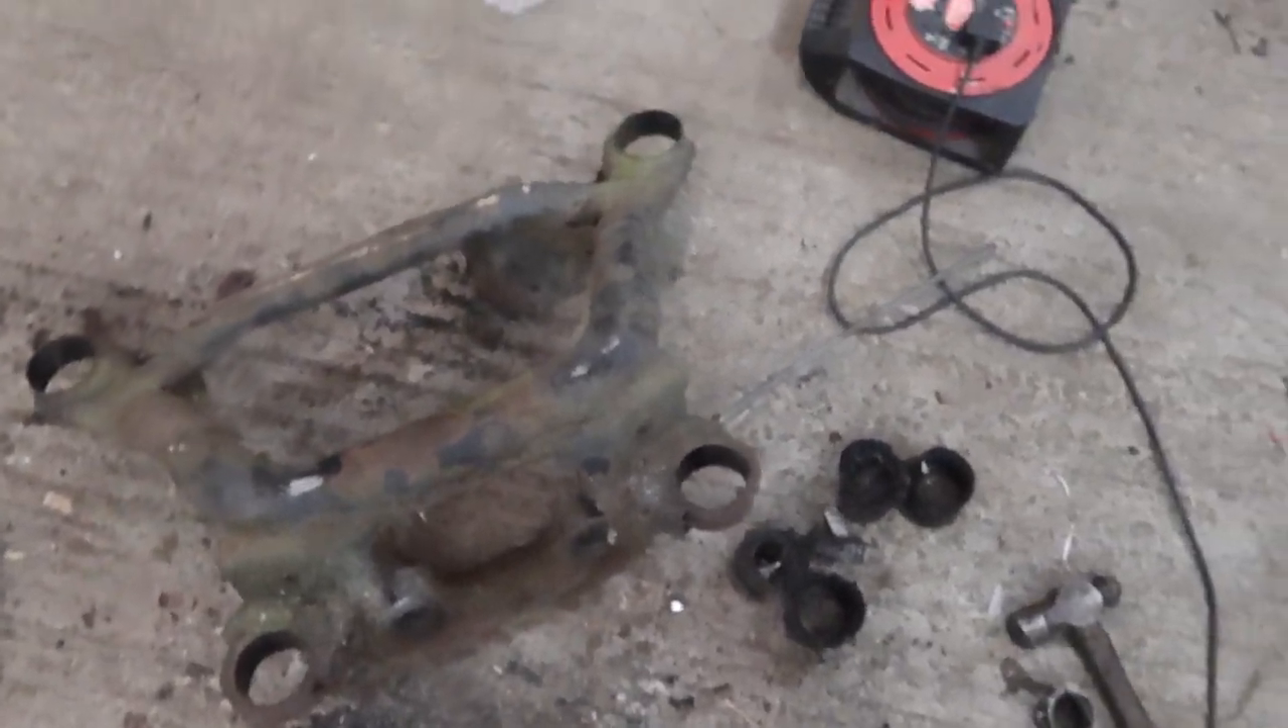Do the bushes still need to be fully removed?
No.